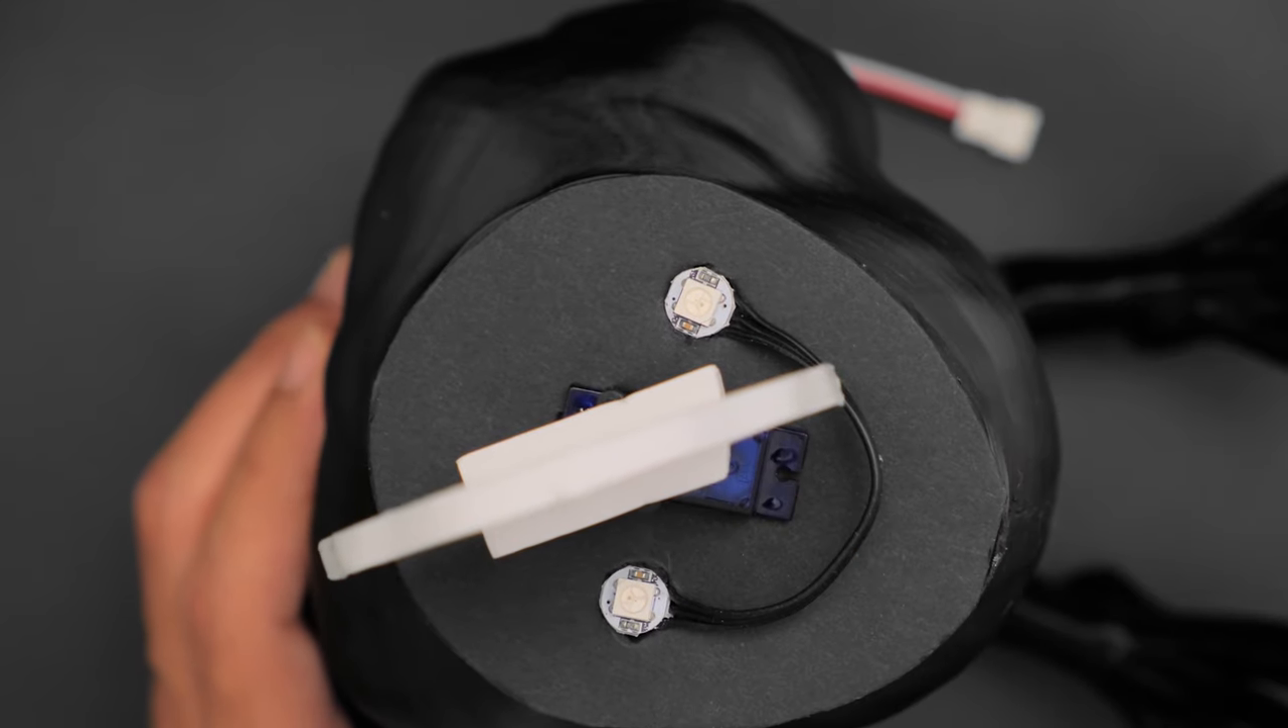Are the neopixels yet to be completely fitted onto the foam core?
No.